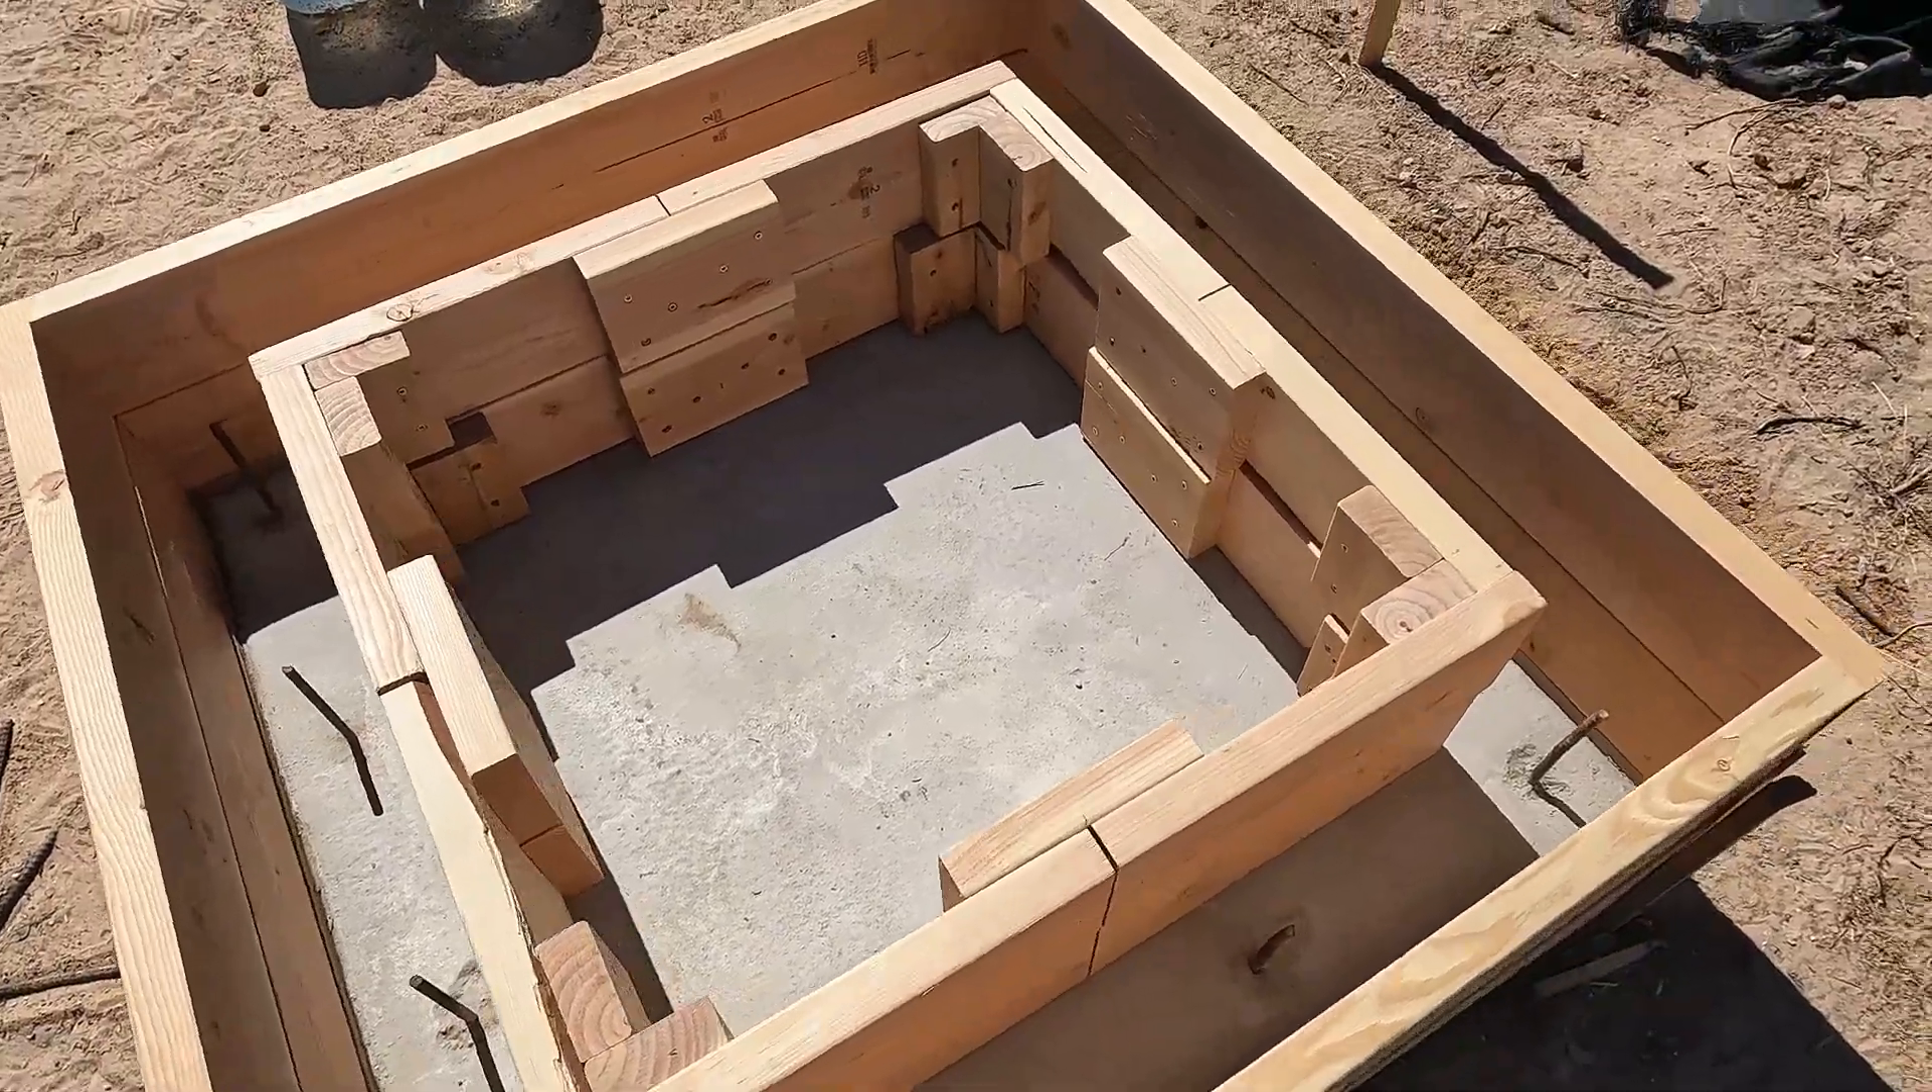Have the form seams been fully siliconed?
No.